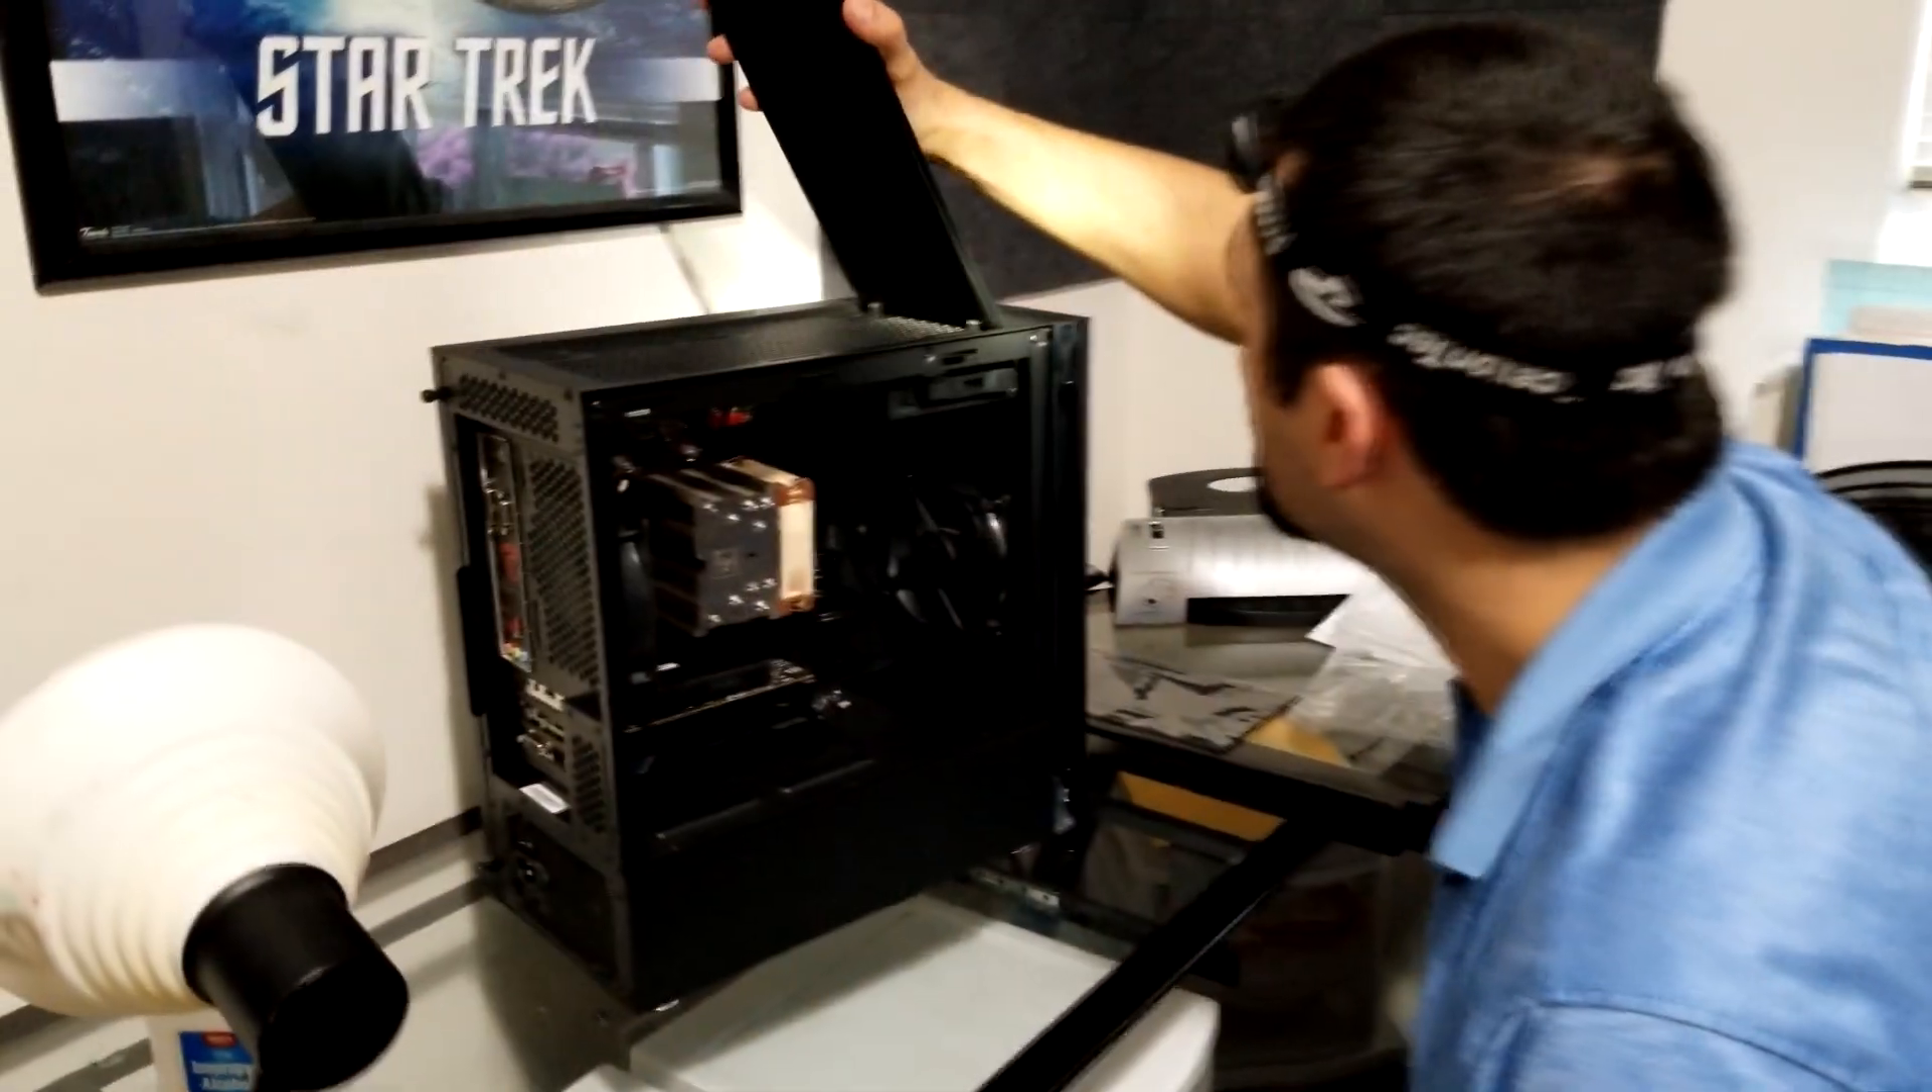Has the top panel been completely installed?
No.